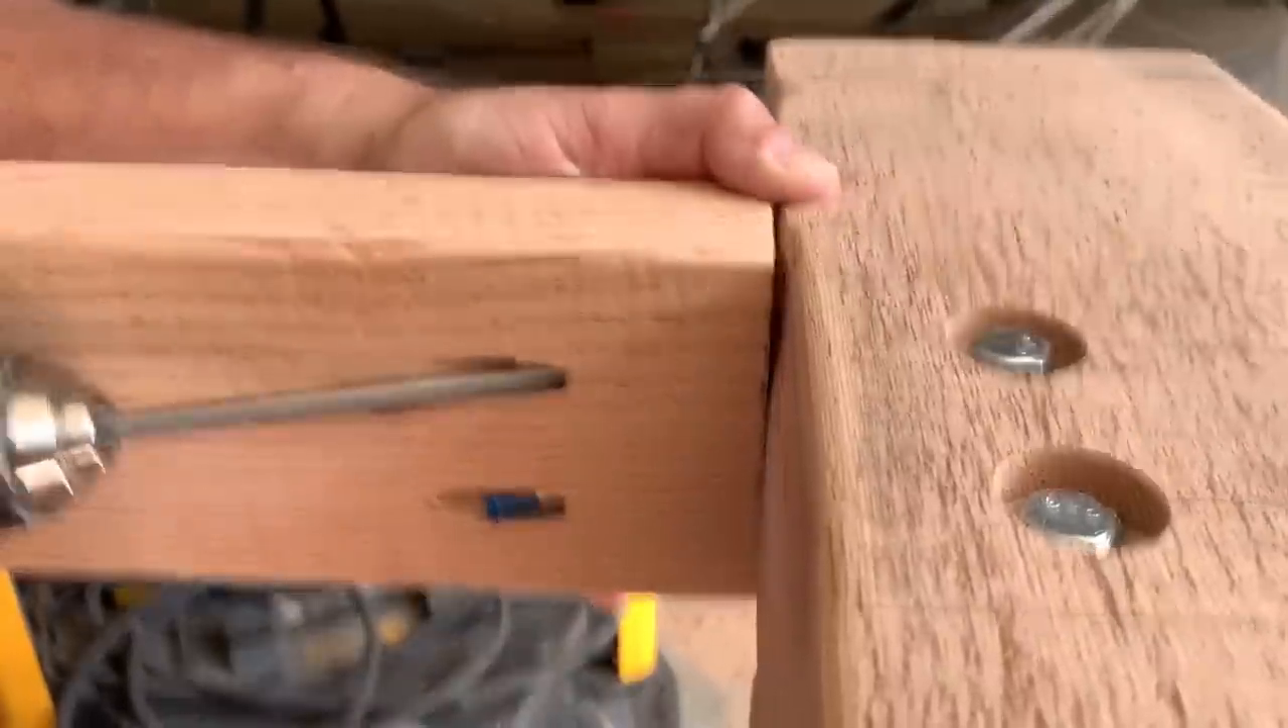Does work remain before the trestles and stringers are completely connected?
Yes.